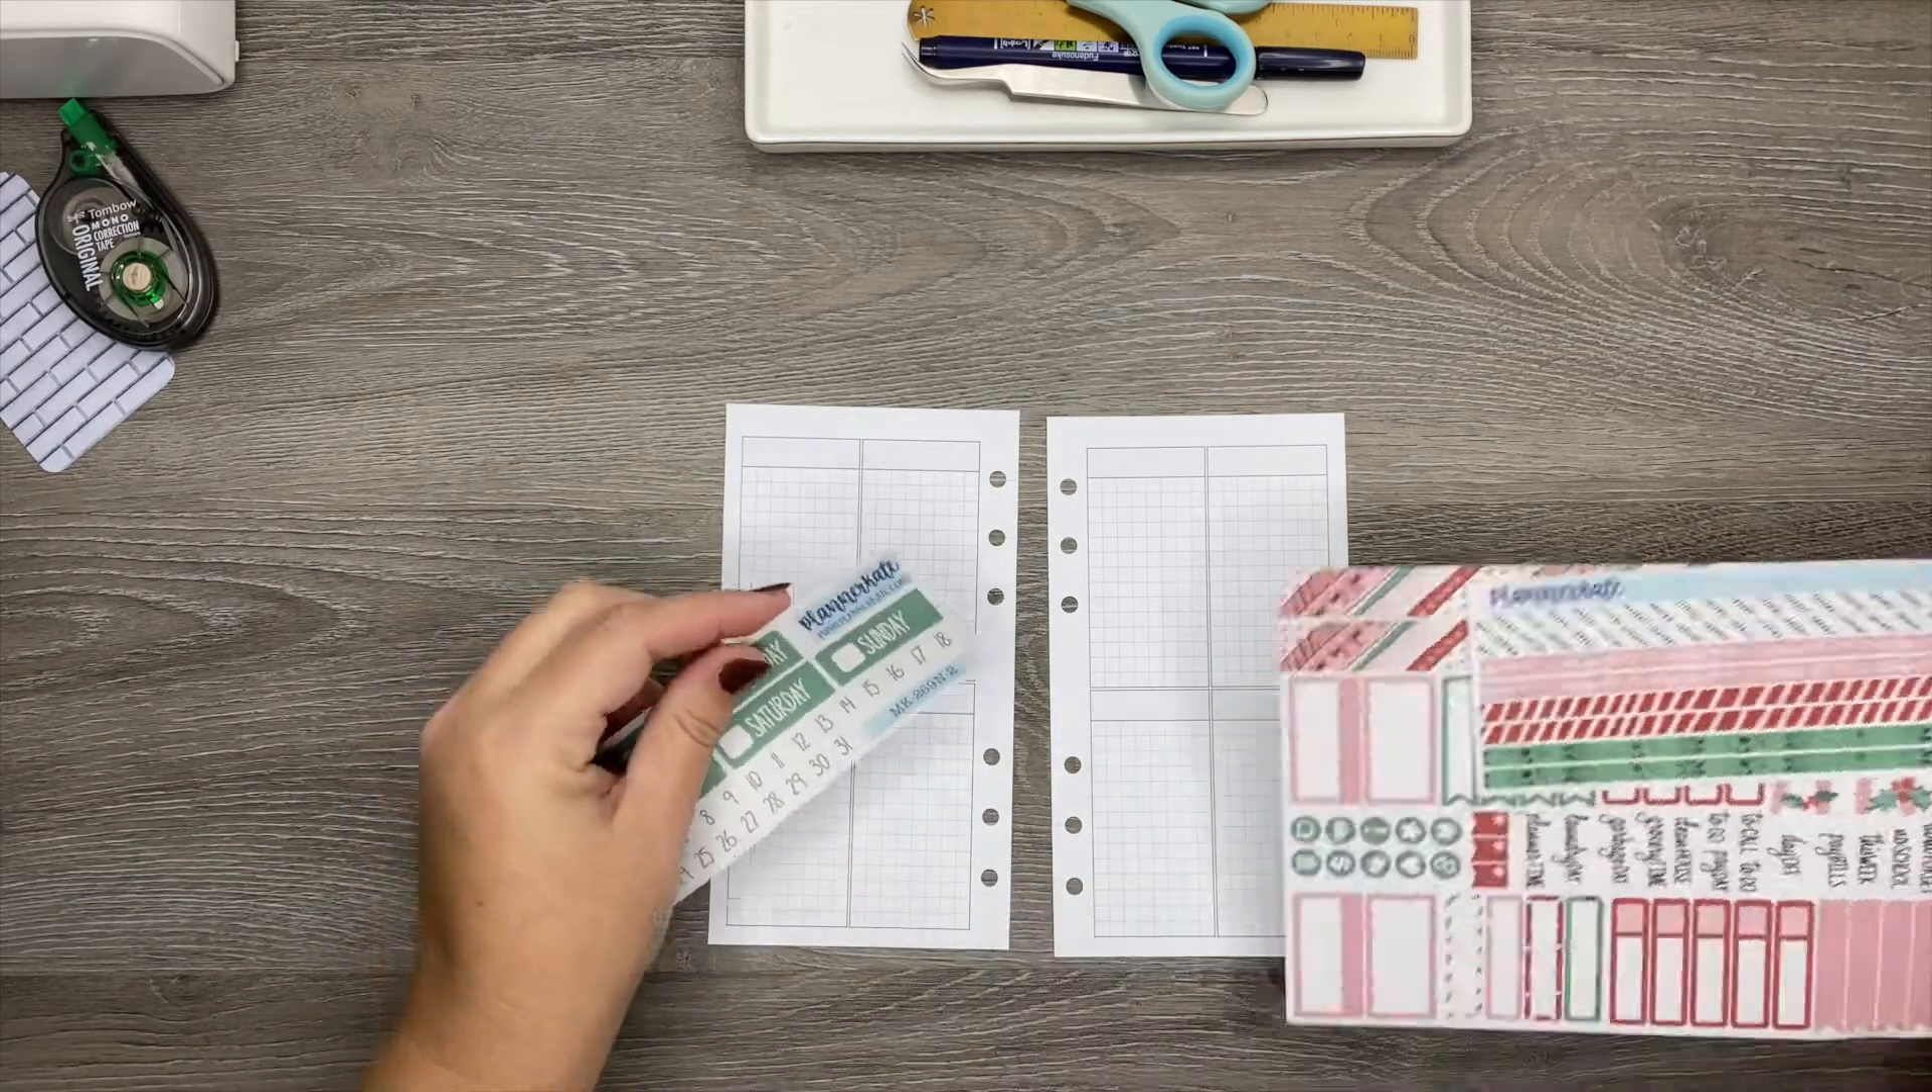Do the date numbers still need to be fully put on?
Yes.